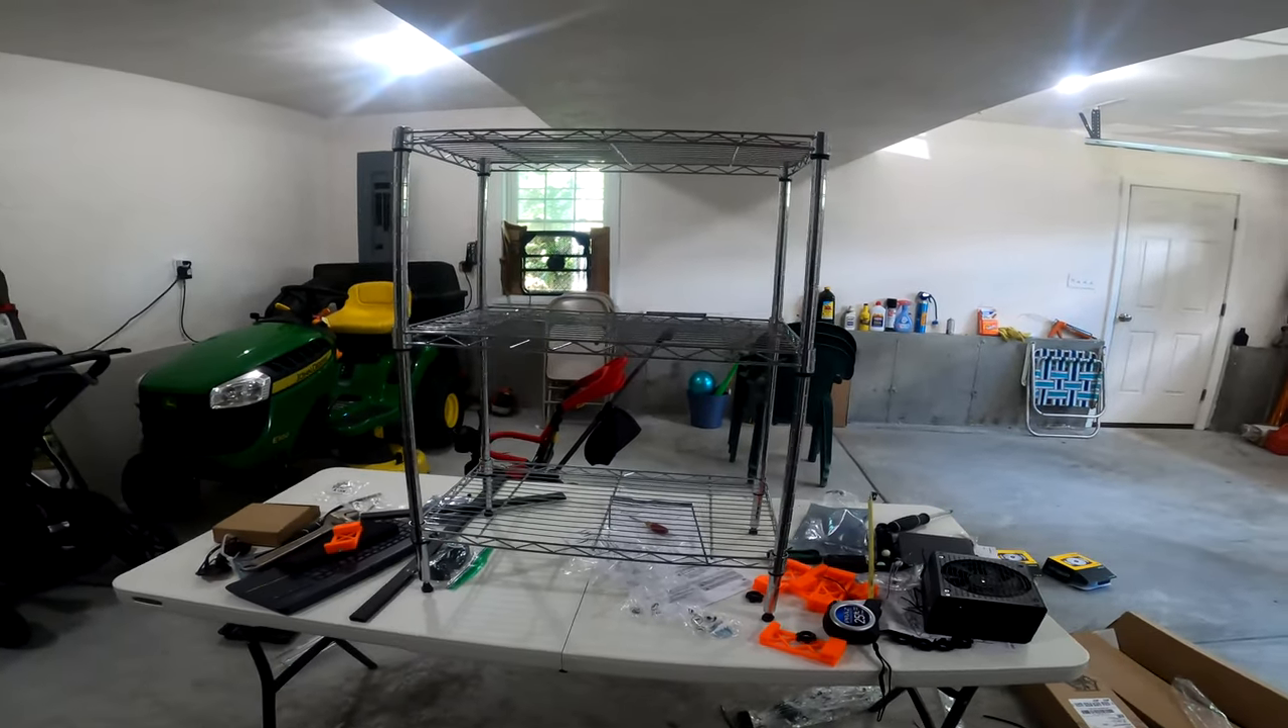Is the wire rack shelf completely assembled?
Yes.